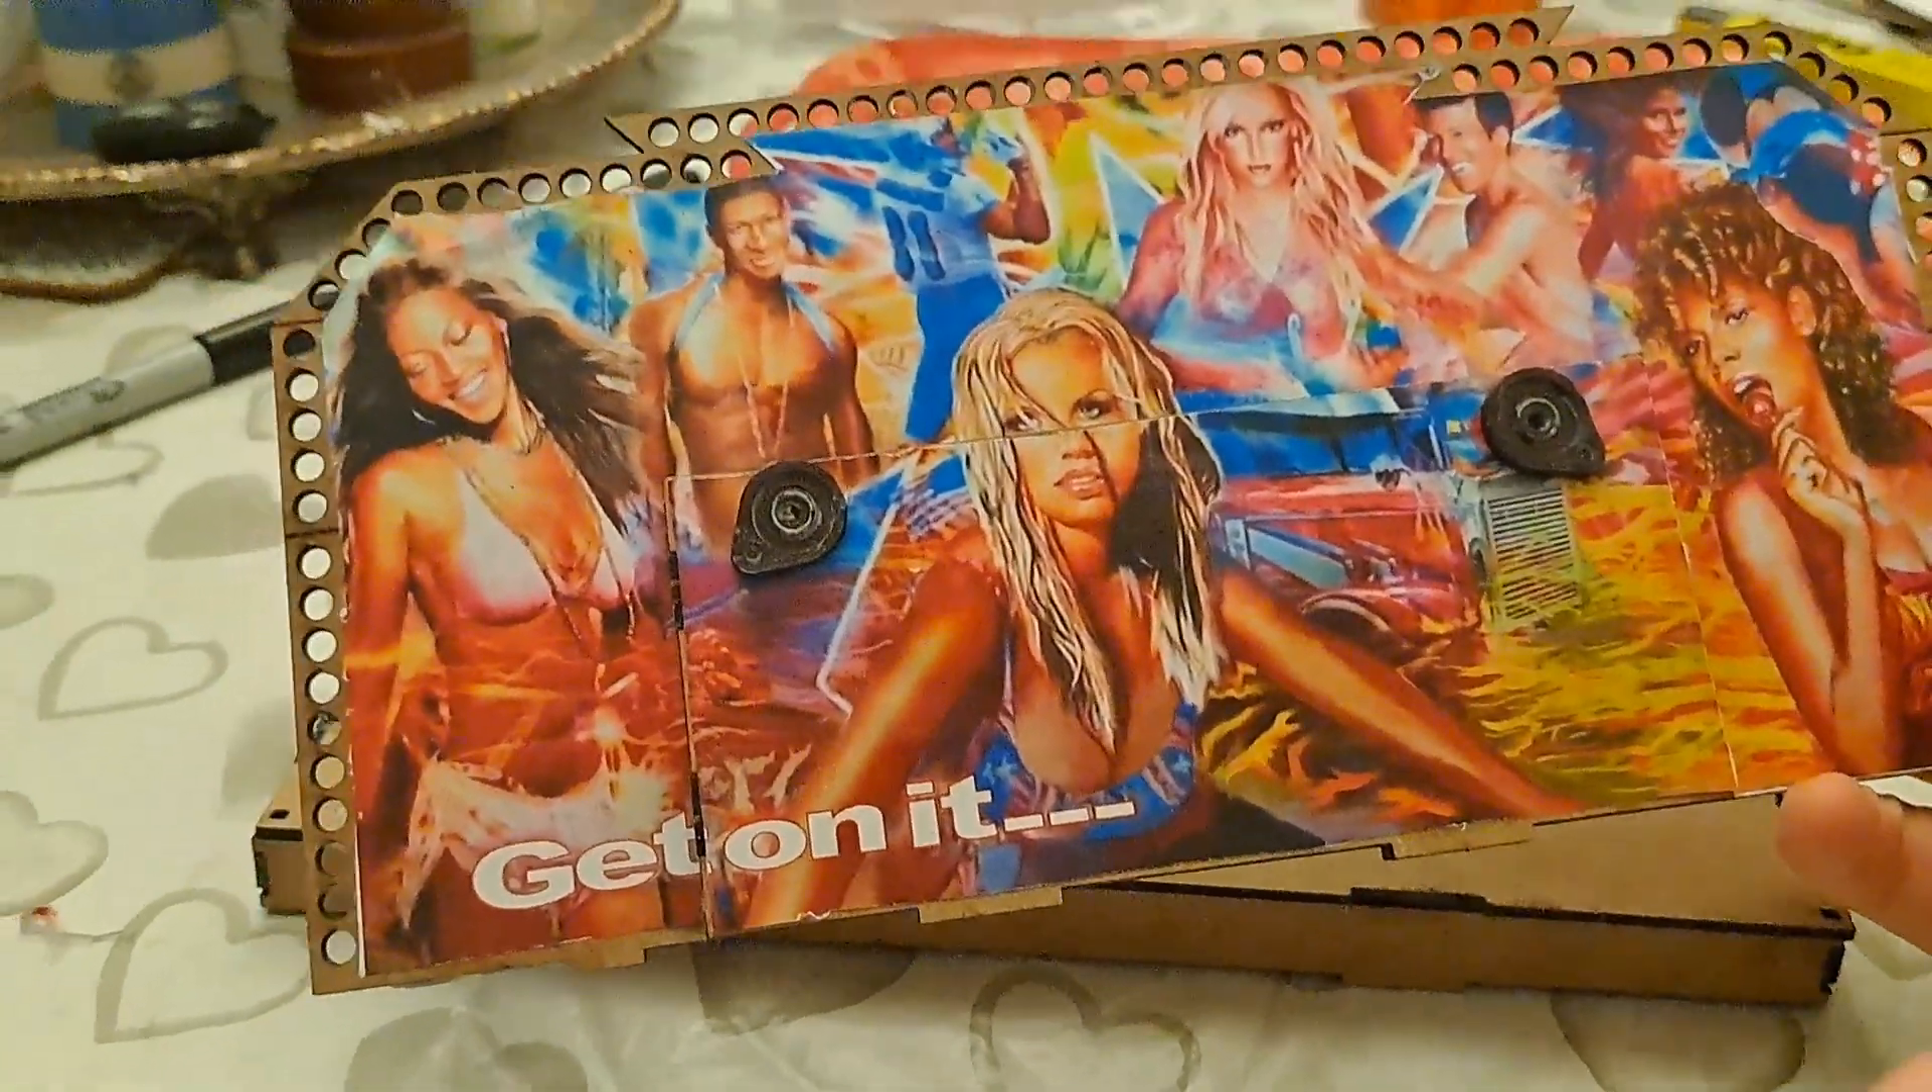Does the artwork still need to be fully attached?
No.